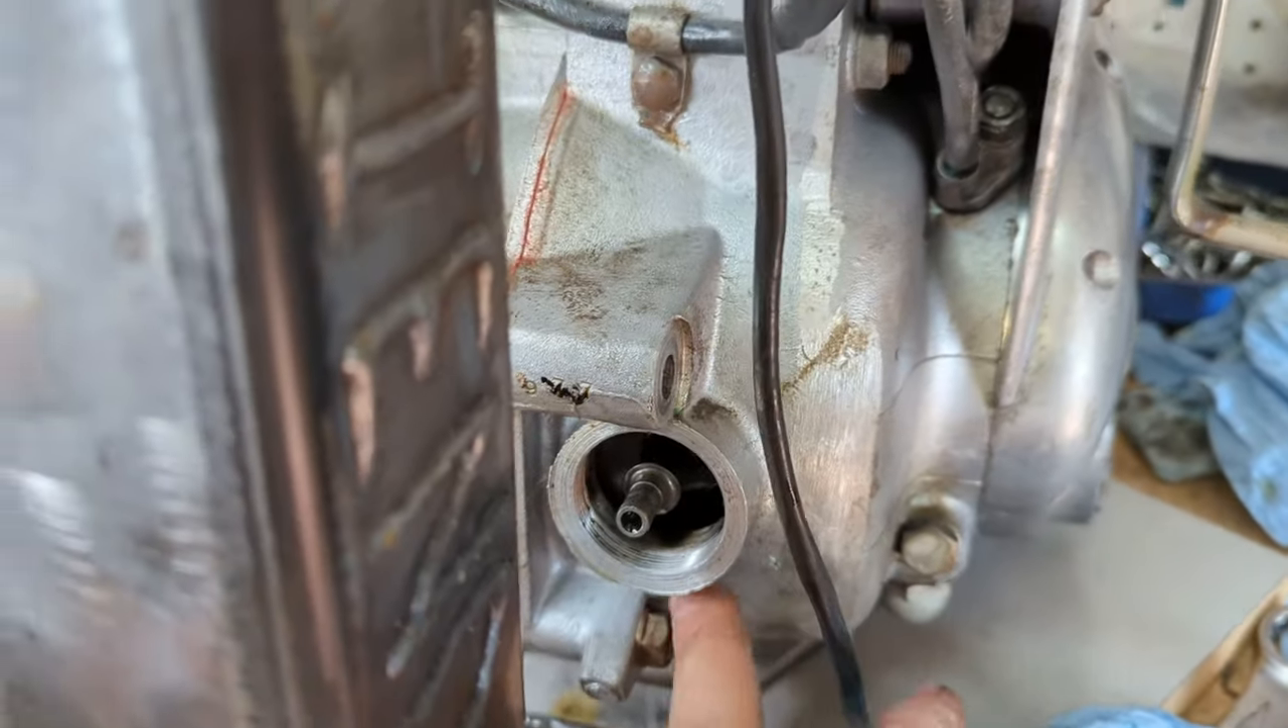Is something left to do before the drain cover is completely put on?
Yes.